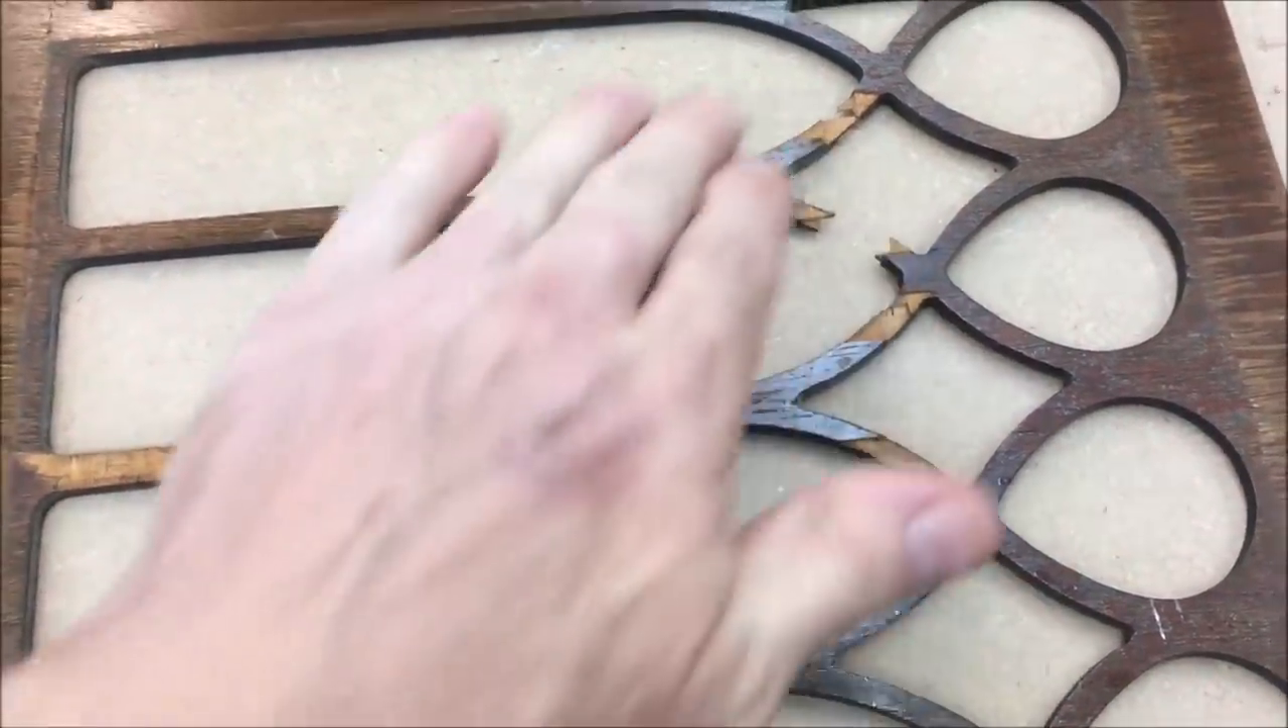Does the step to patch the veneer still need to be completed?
Yes.